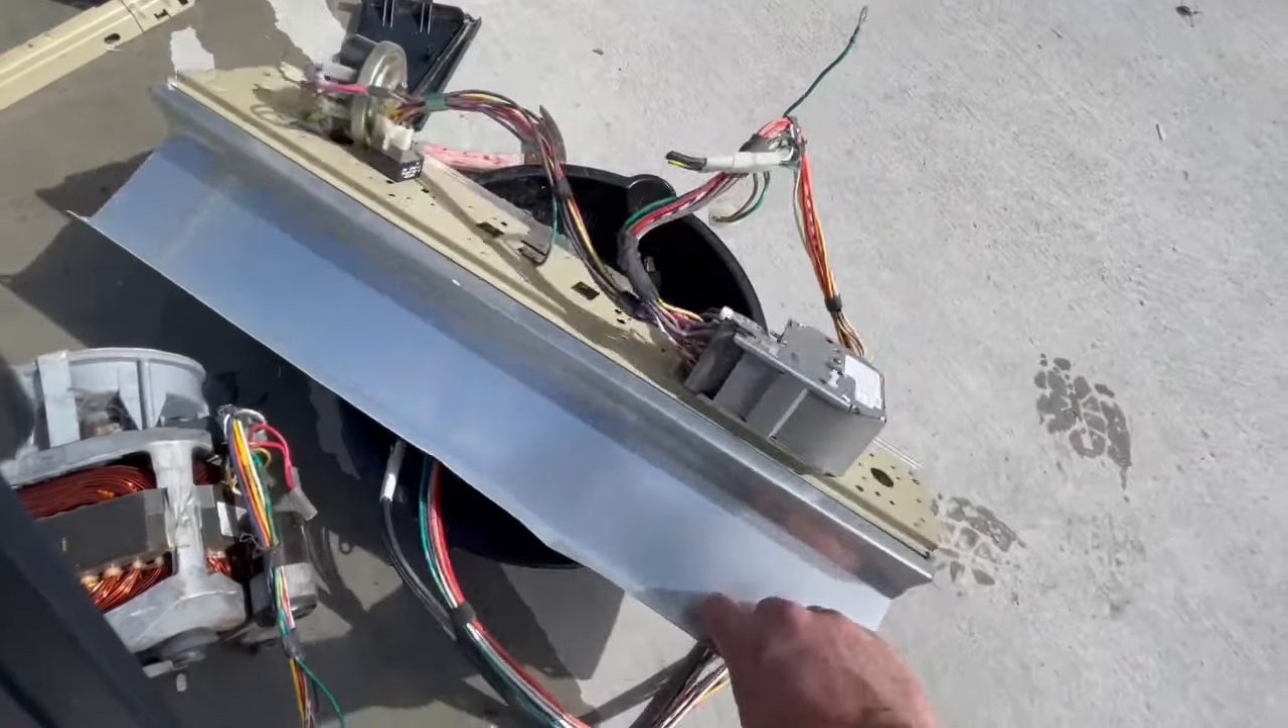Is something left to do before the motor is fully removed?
No.